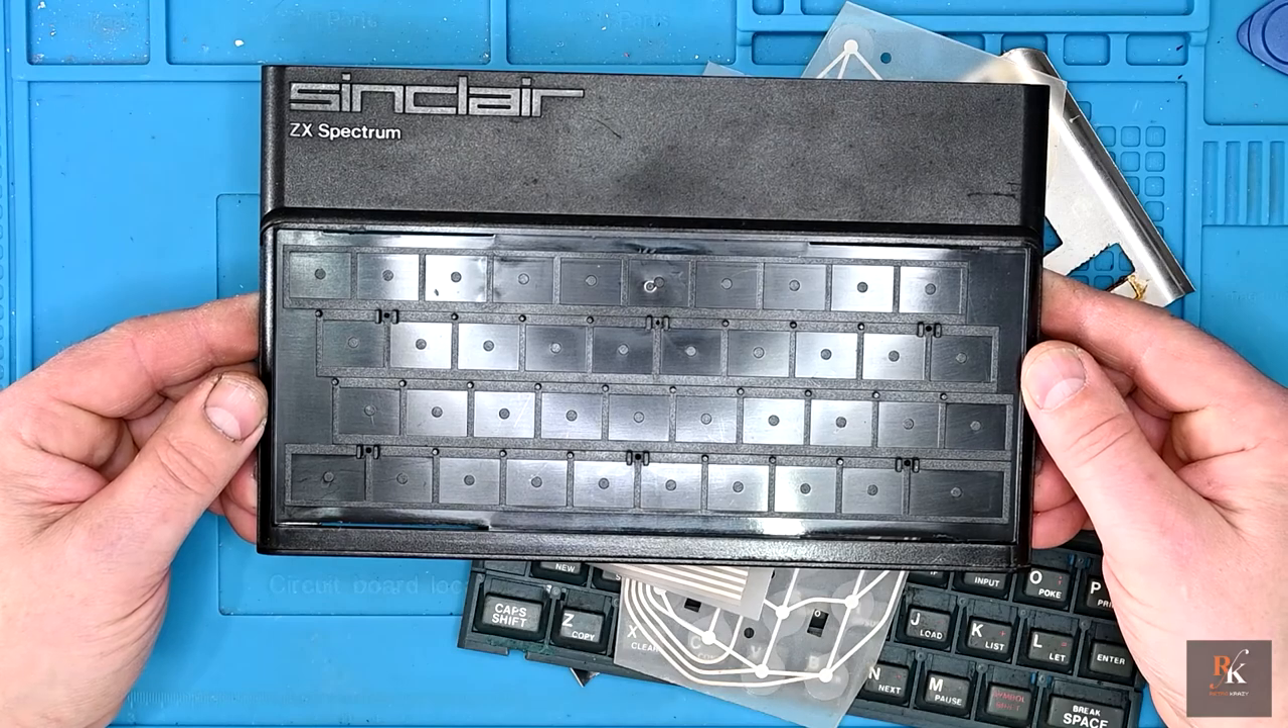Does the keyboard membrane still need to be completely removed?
No.